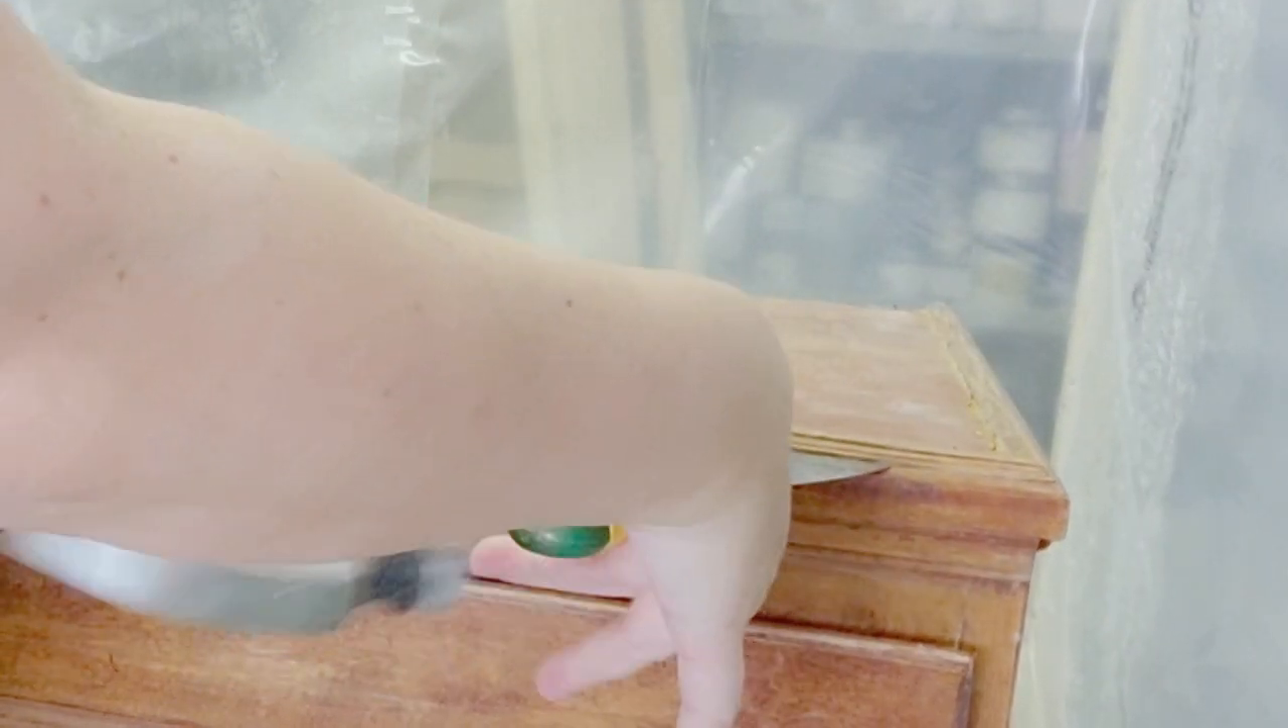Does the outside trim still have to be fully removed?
Yes.